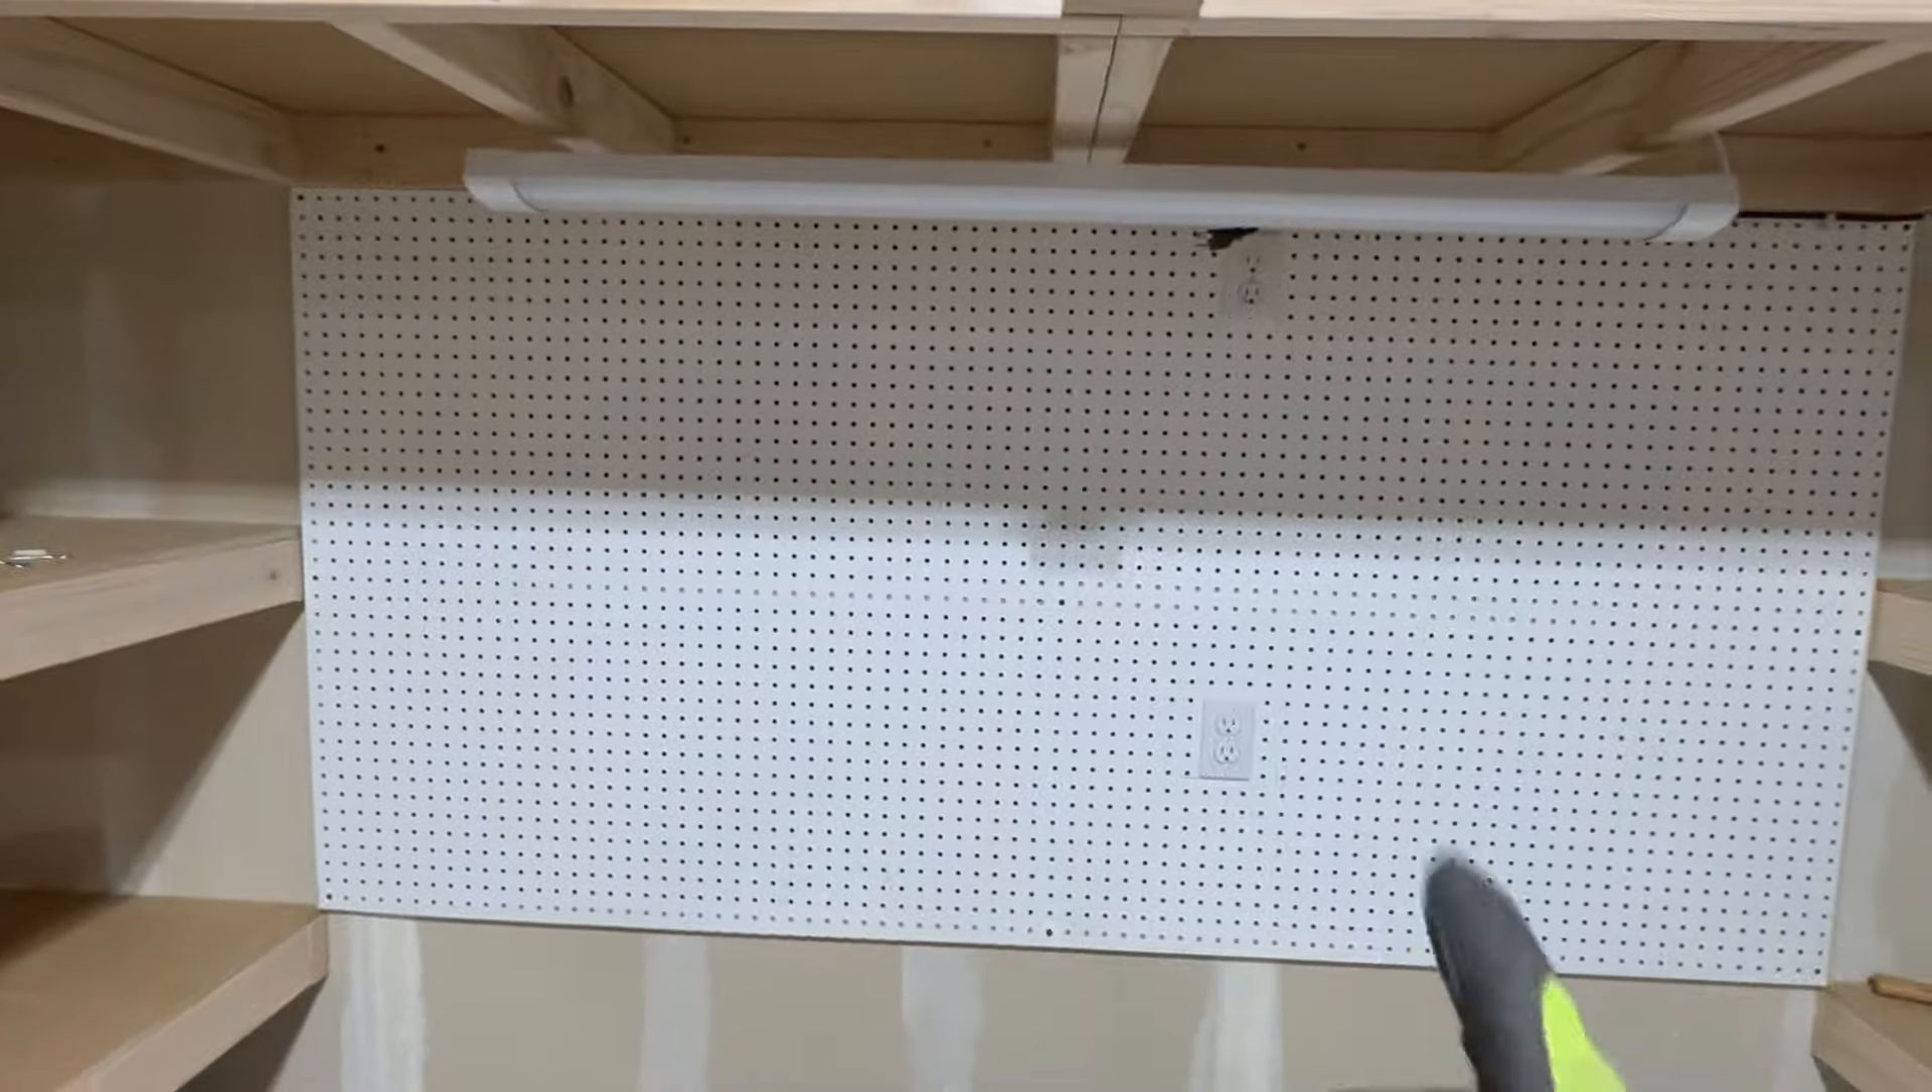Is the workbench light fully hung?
Yes.